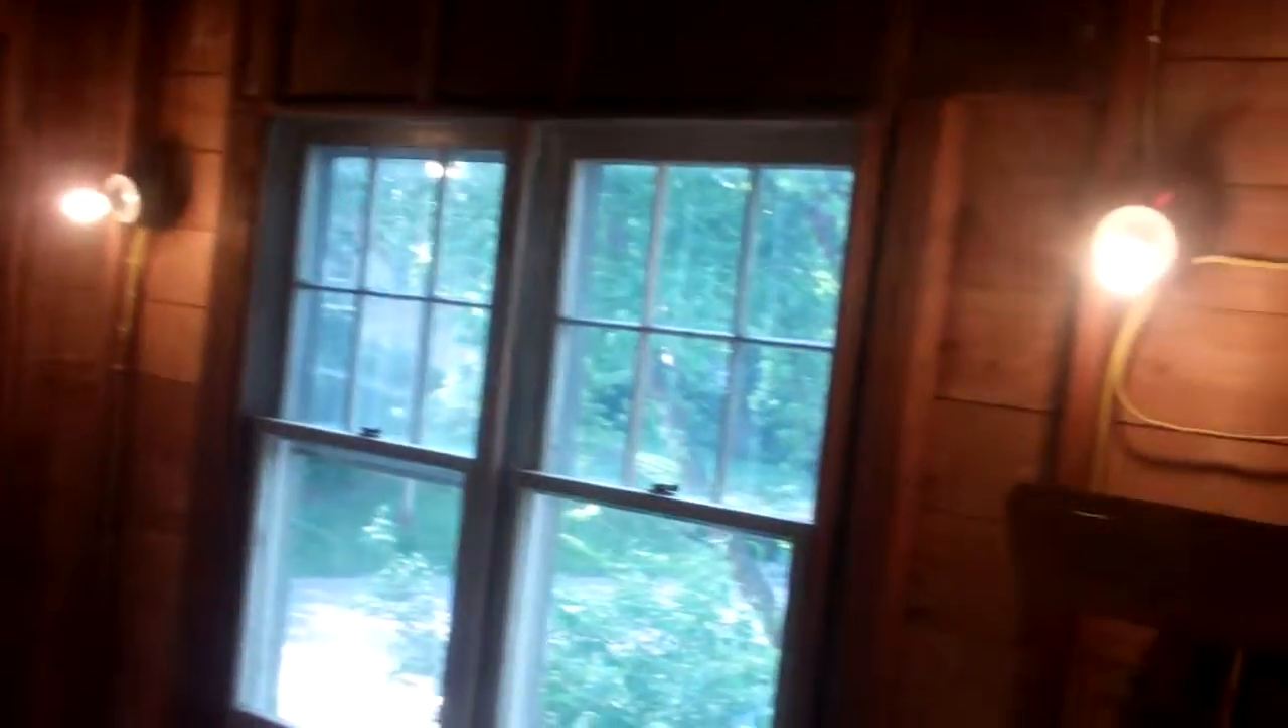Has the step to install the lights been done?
Yes.